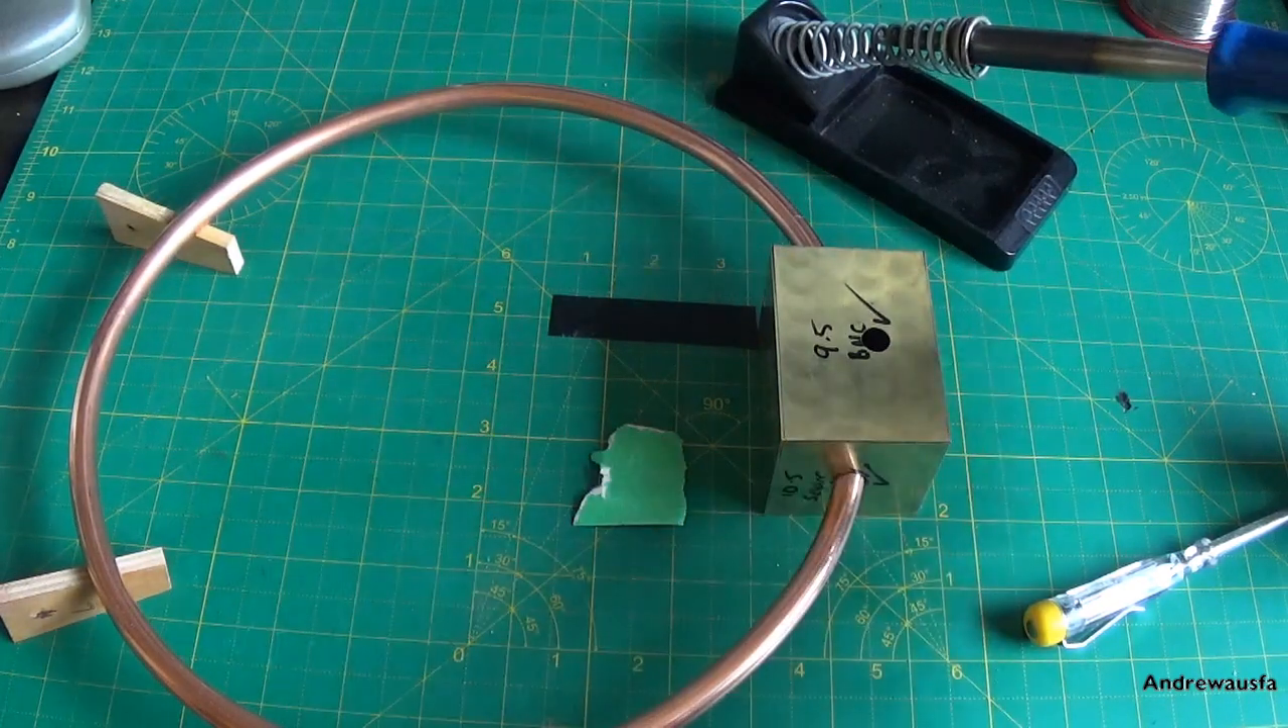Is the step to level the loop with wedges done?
Yes.